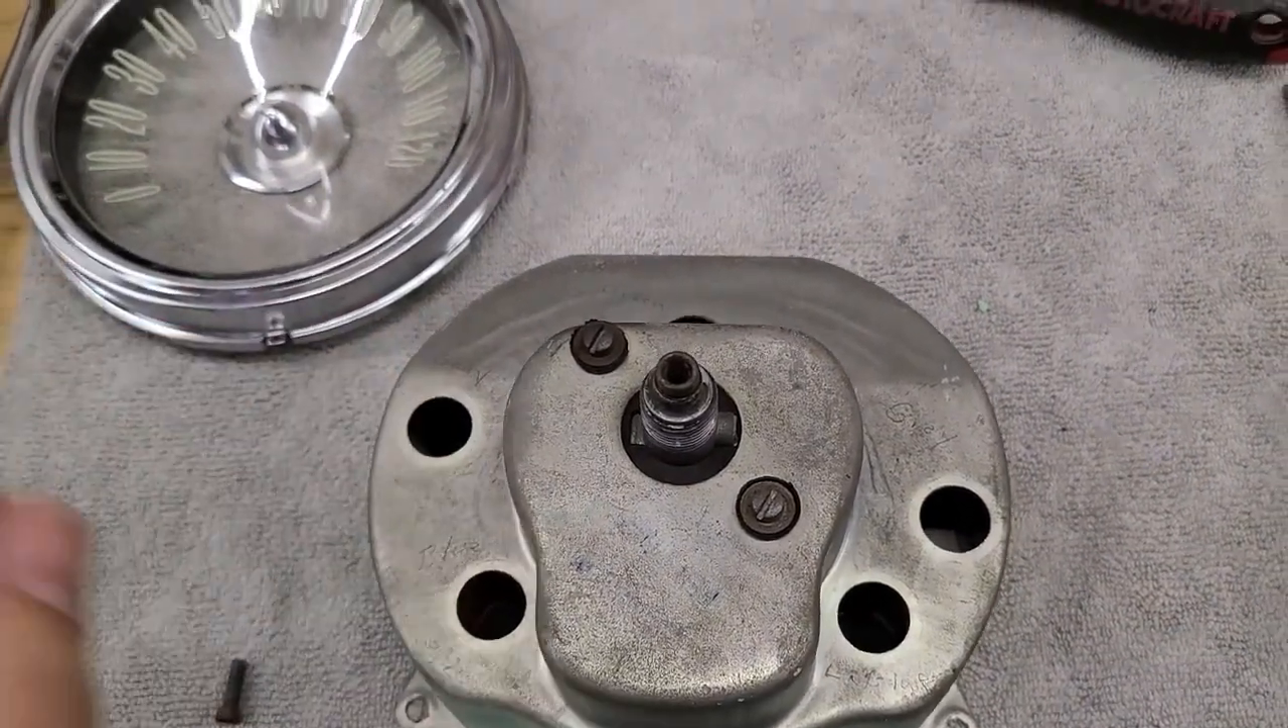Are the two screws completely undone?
No.